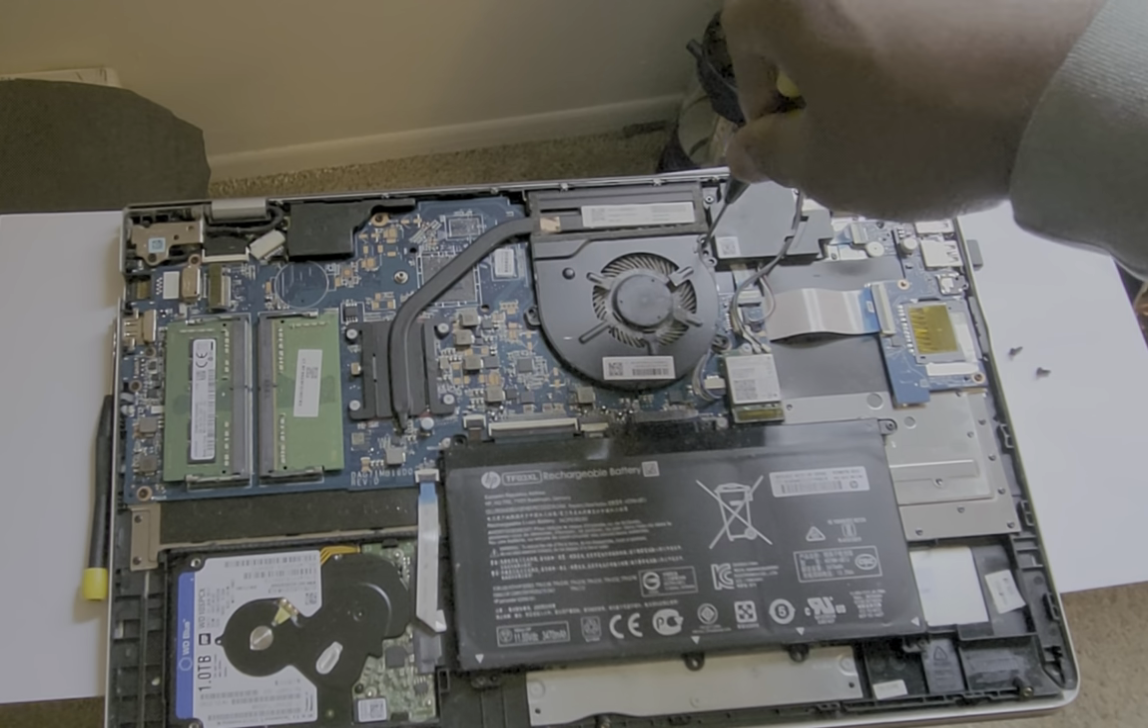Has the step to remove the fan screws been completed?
No.